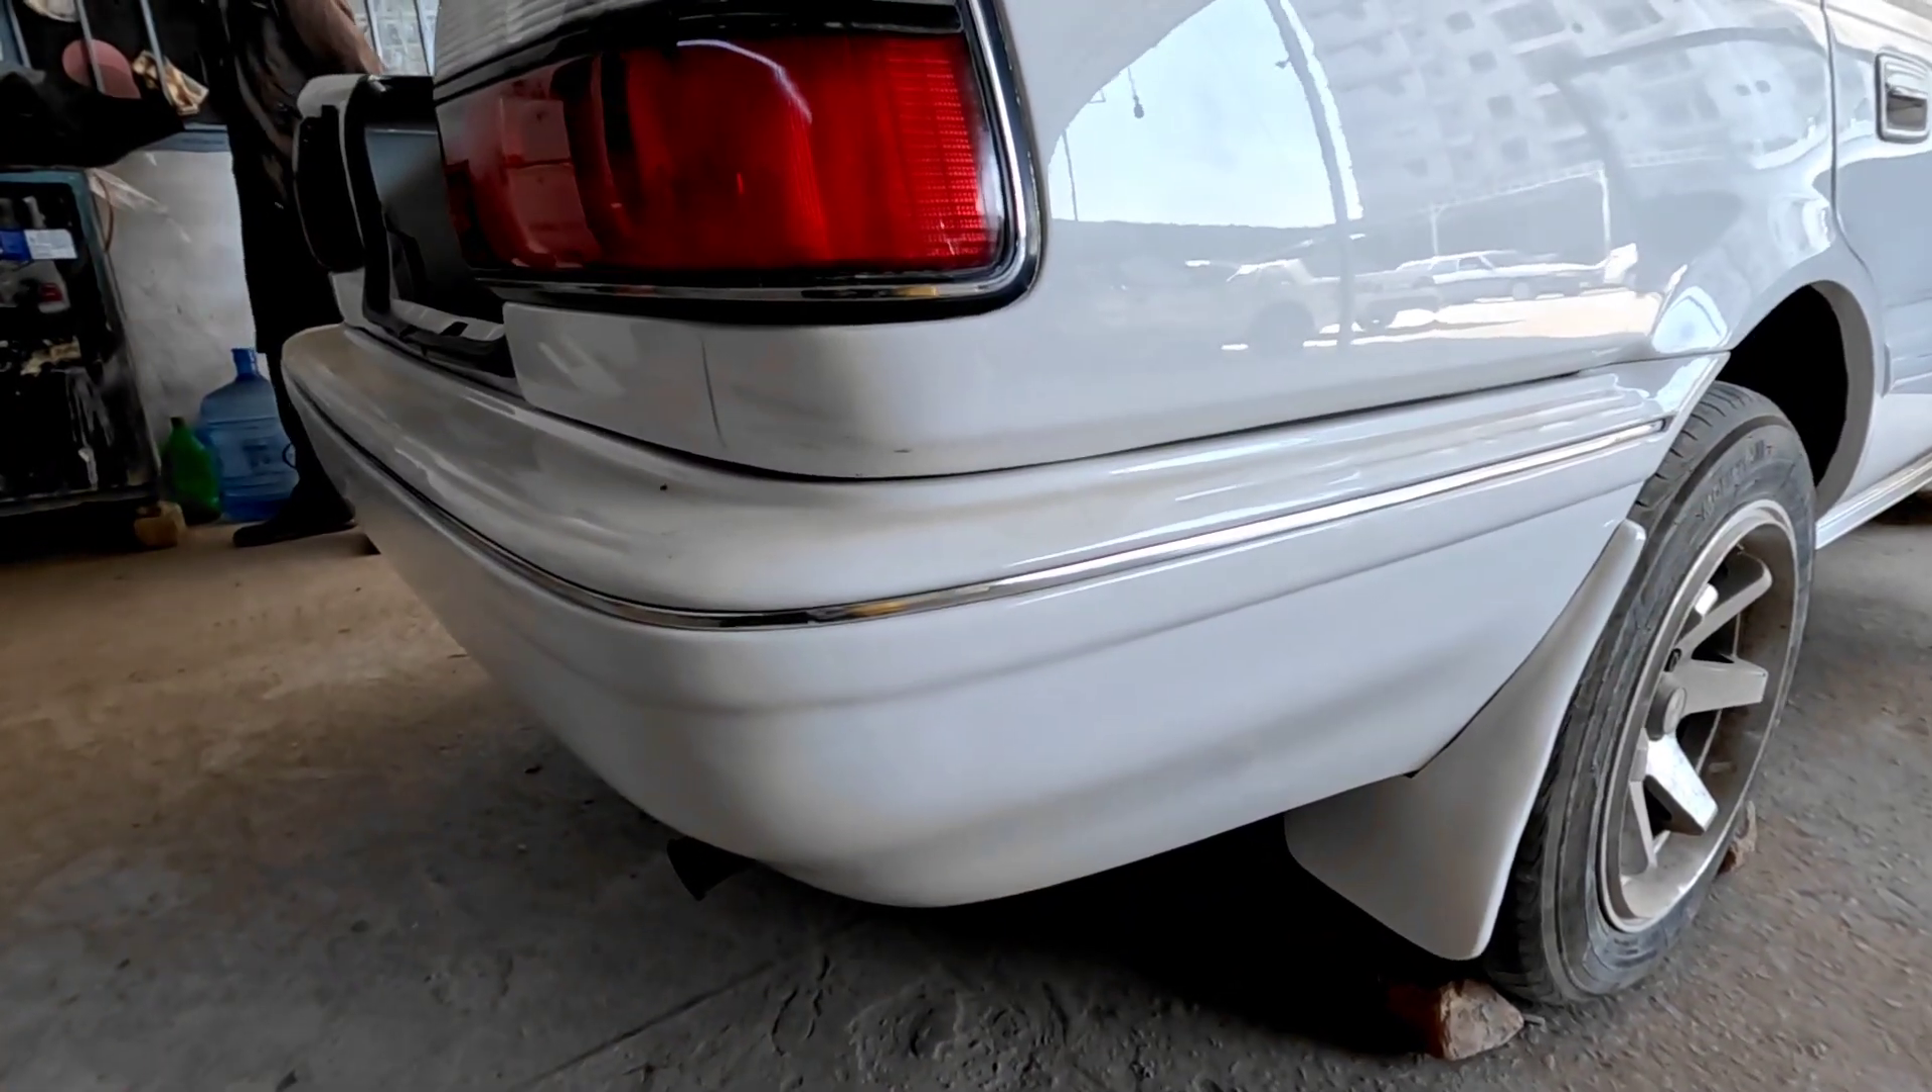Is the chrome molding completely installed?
Yes.